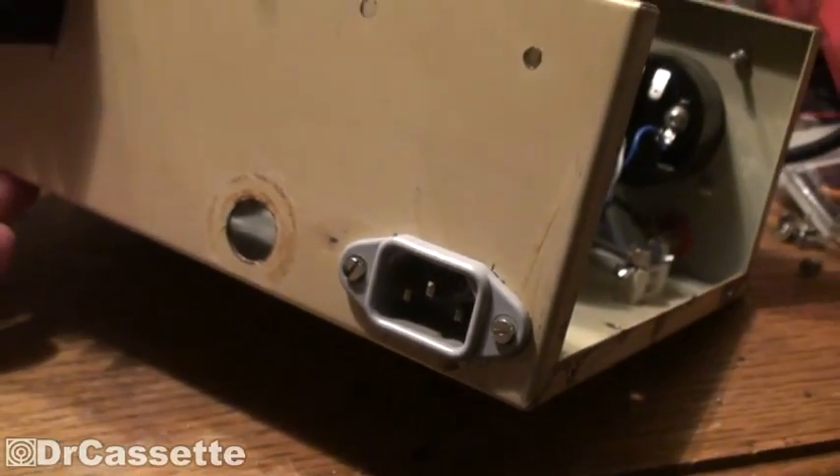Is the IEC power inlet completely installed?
Yes.